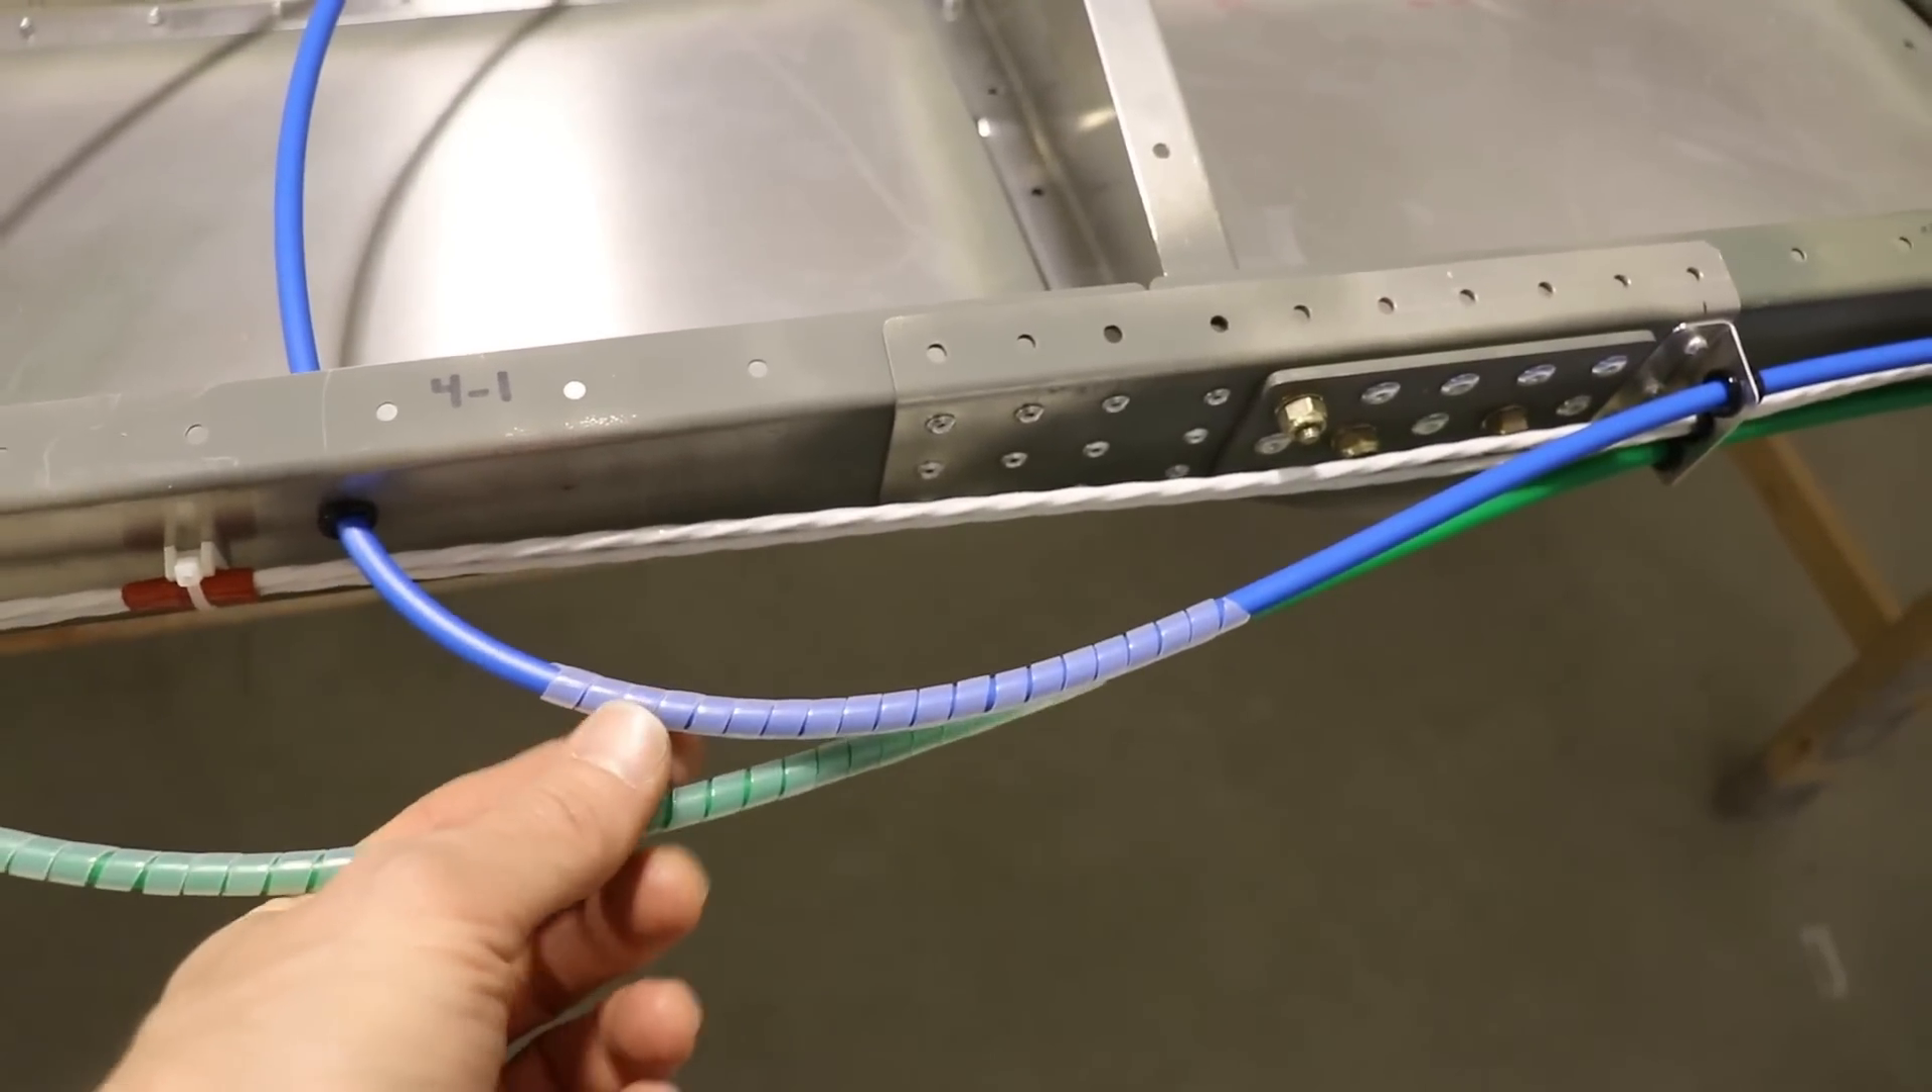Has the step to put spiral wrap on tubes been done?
Yes.